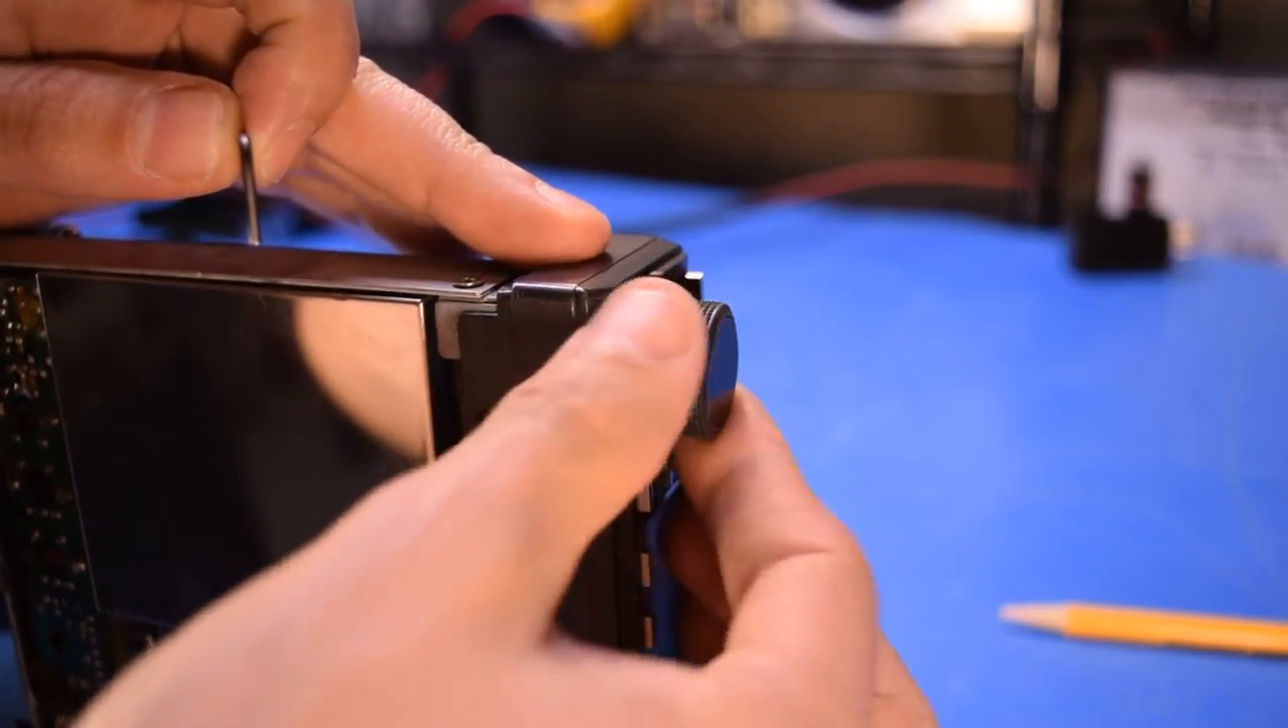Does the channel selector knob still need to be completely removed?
Yes.